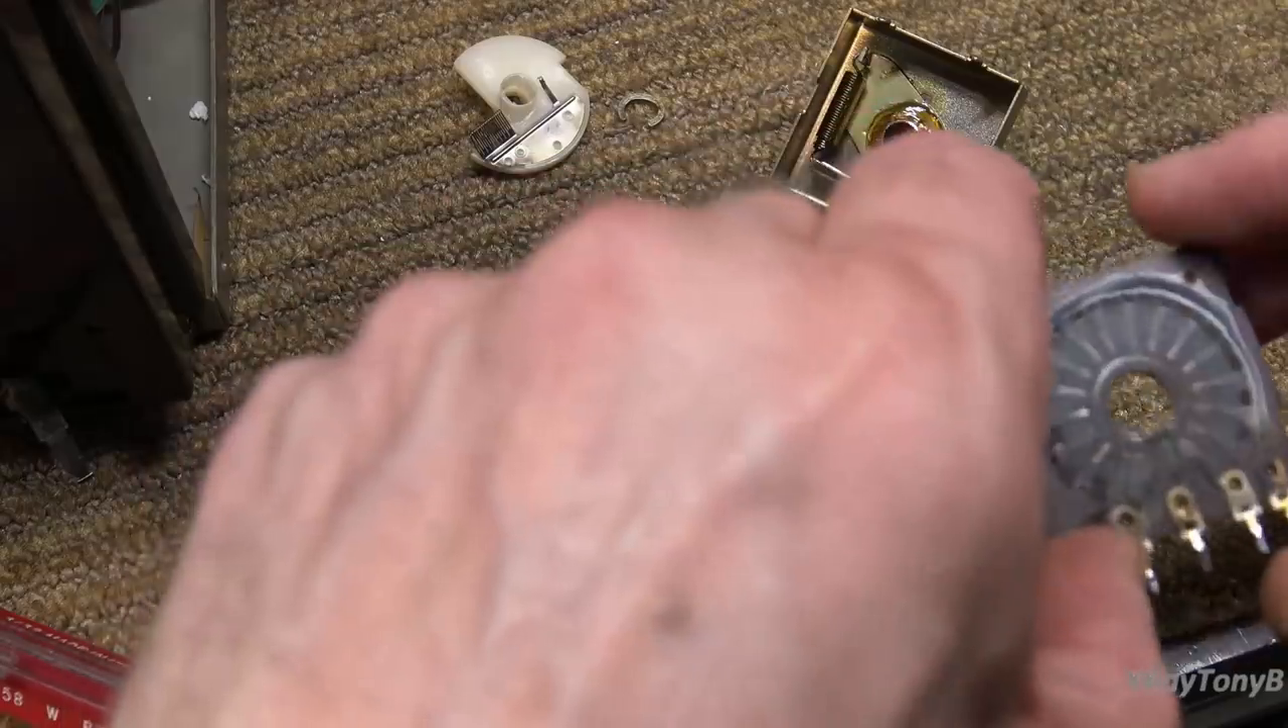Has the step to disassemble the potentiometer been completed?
Yes.